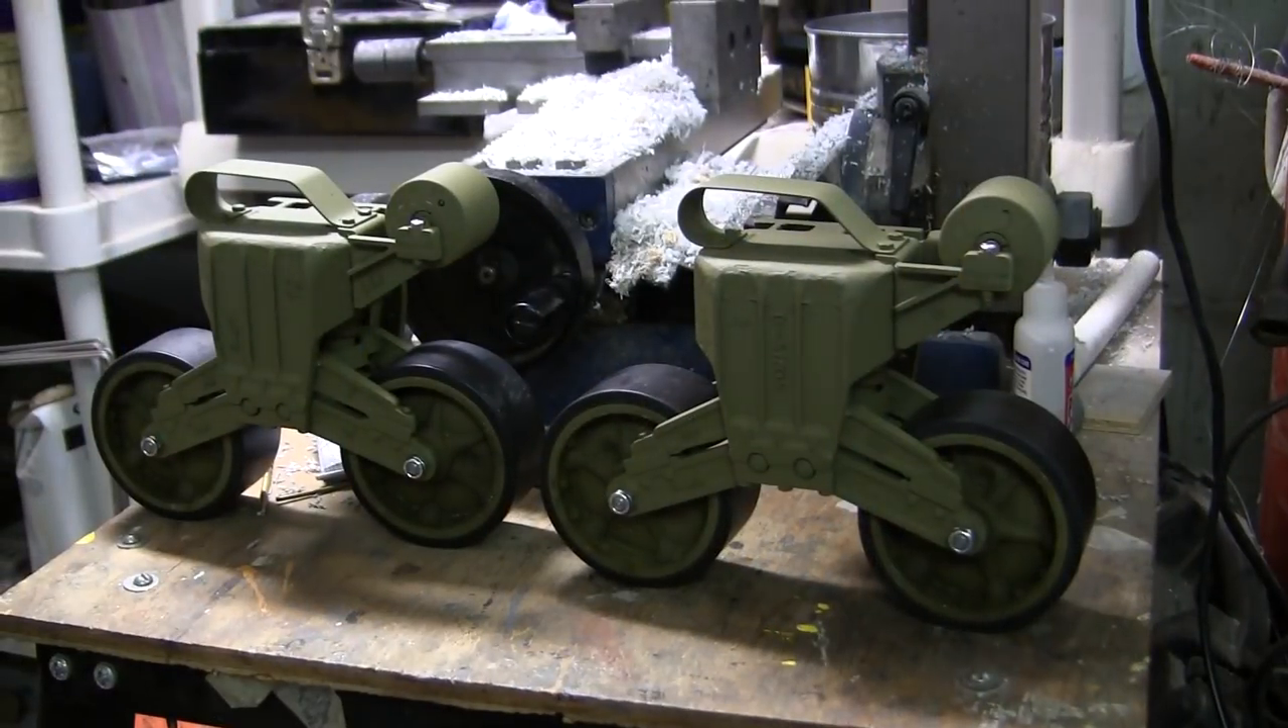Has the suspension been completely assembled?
Yes.